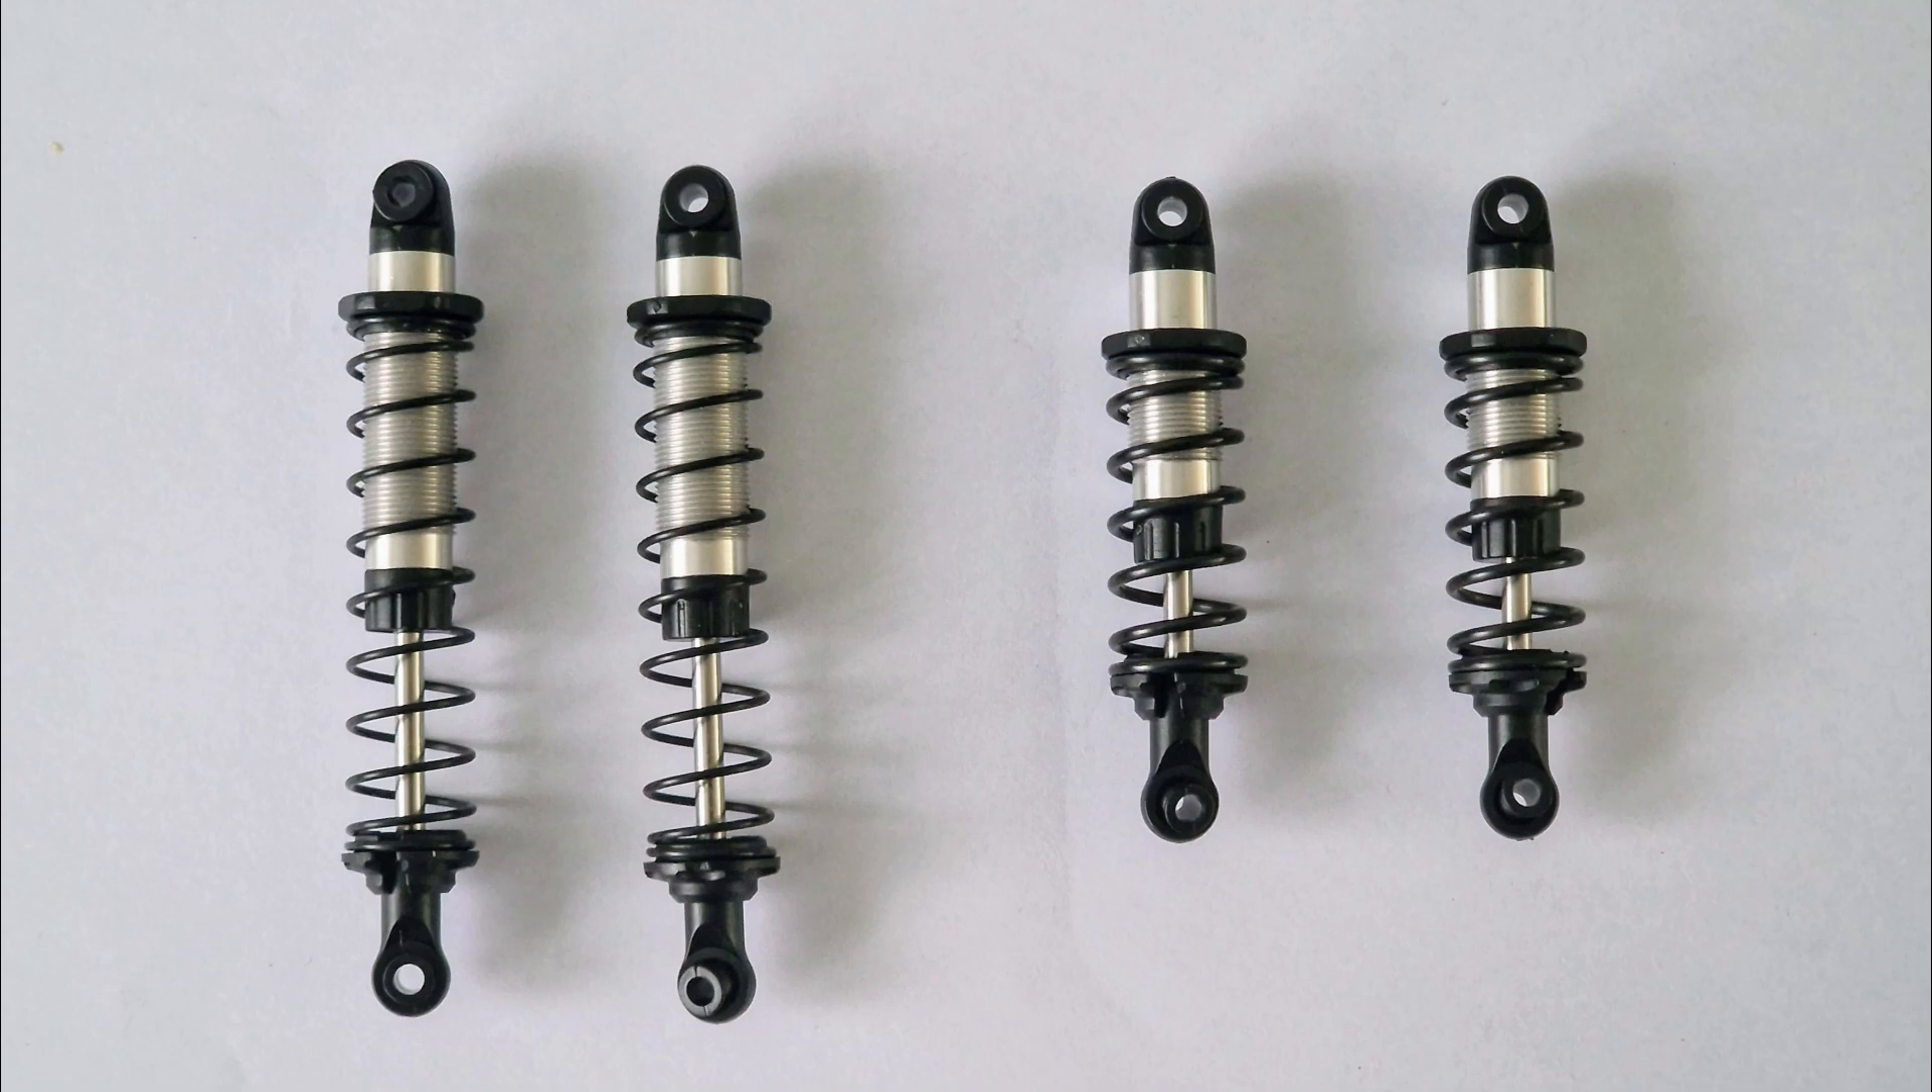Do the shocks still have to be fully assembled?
No.